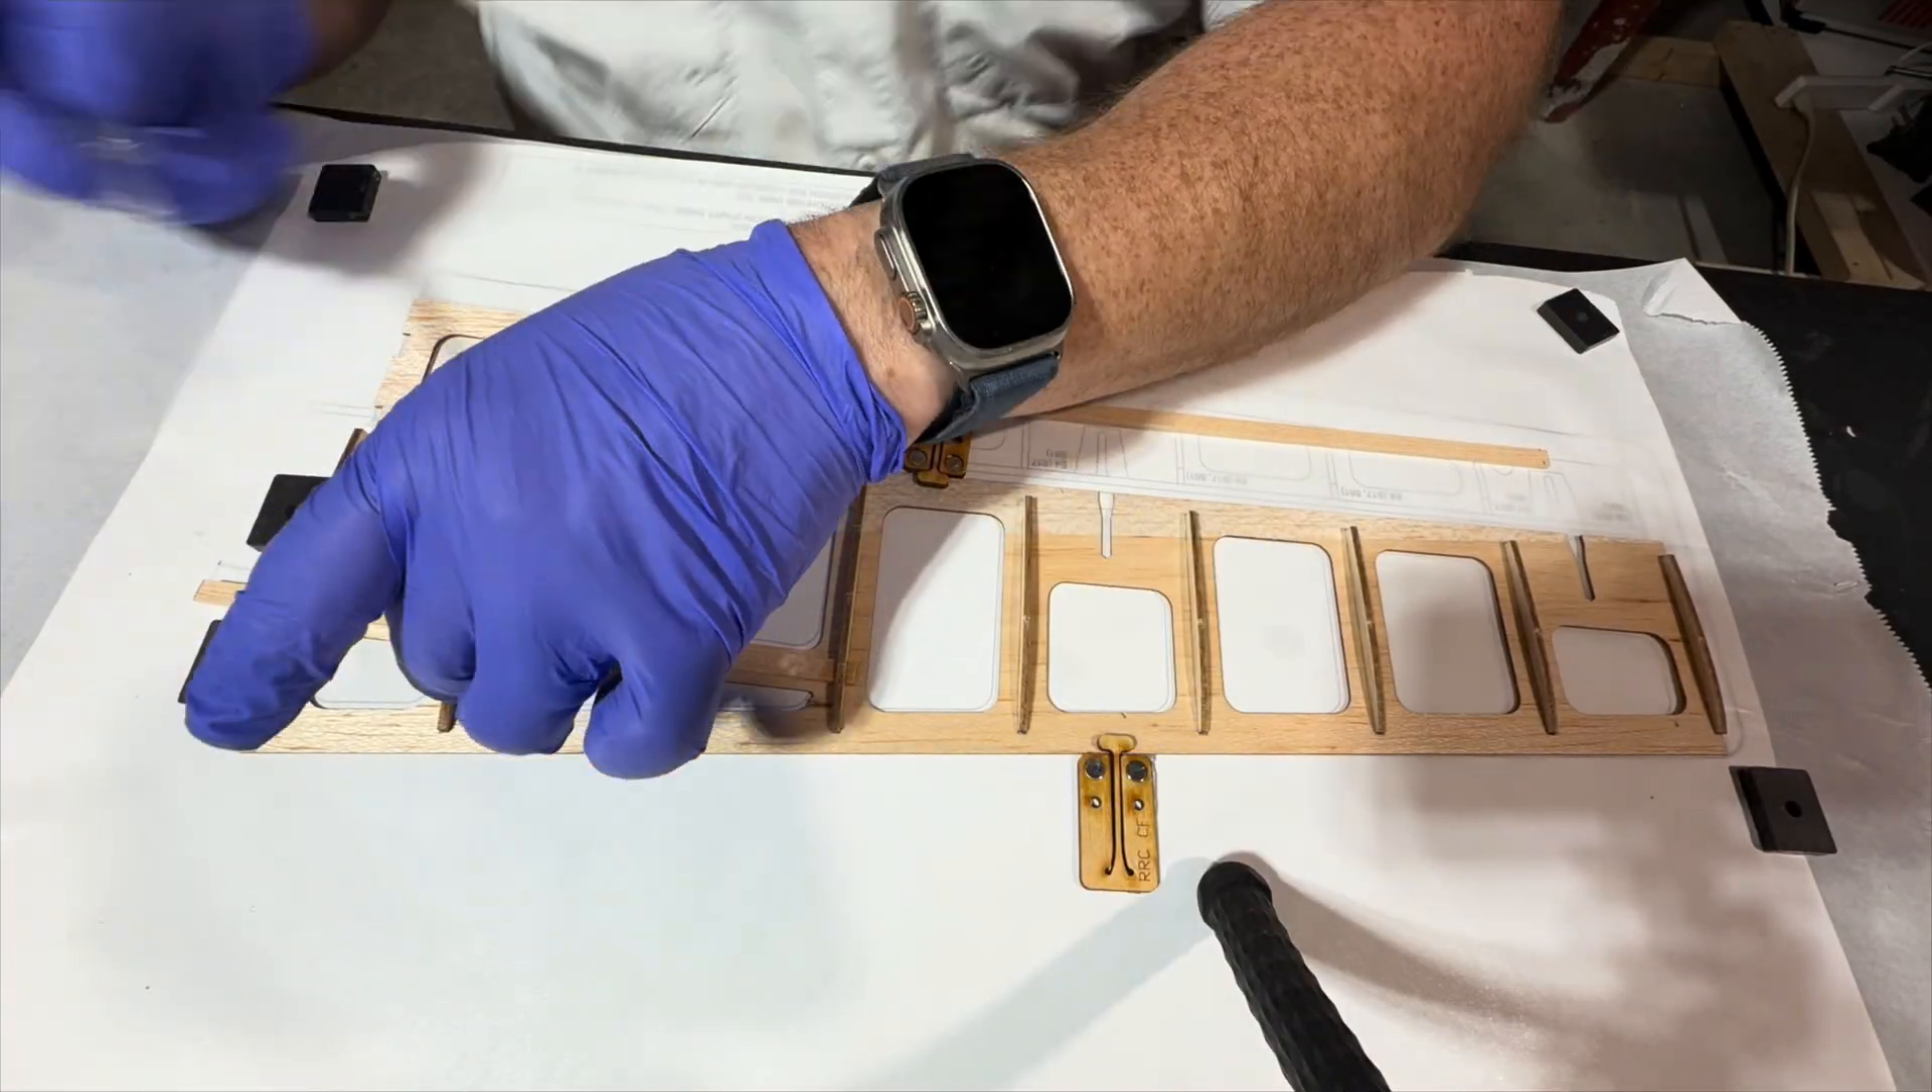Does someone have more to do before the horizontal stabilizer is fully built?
Yes.